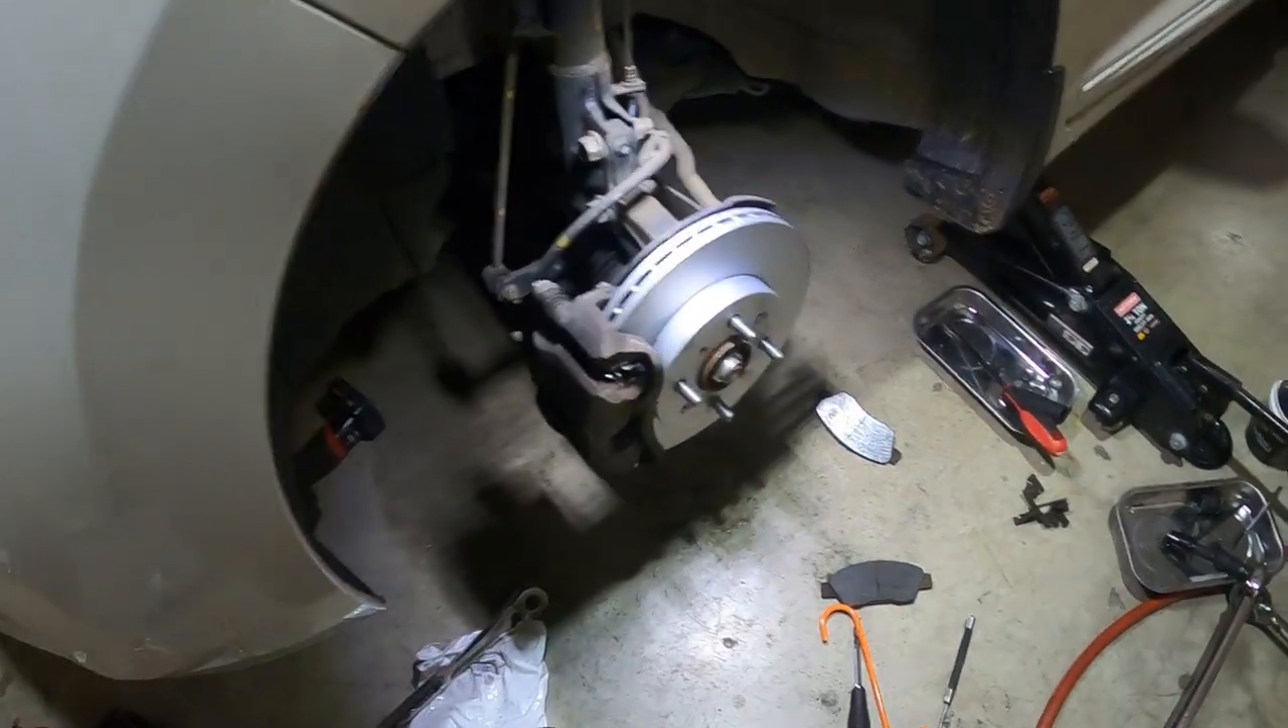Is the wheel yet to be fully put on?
Yes.